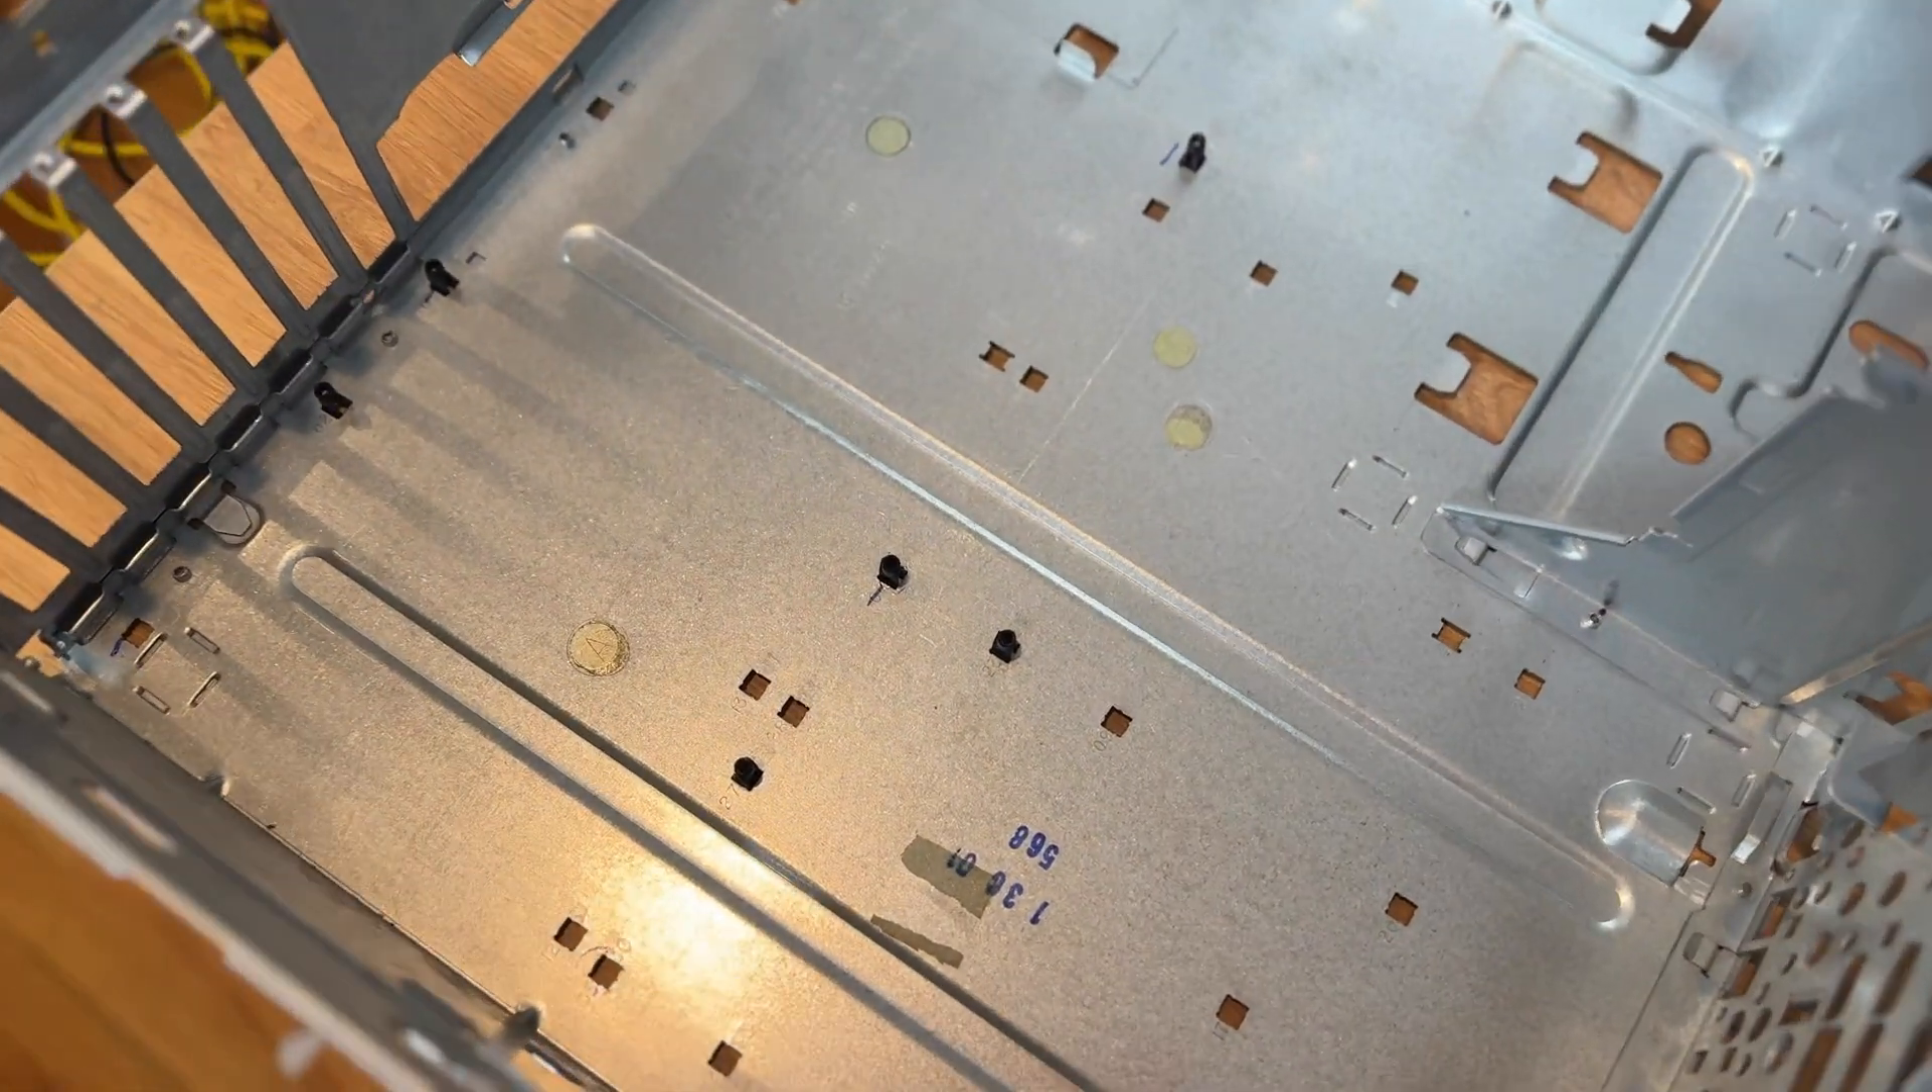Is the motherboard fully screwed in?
No.